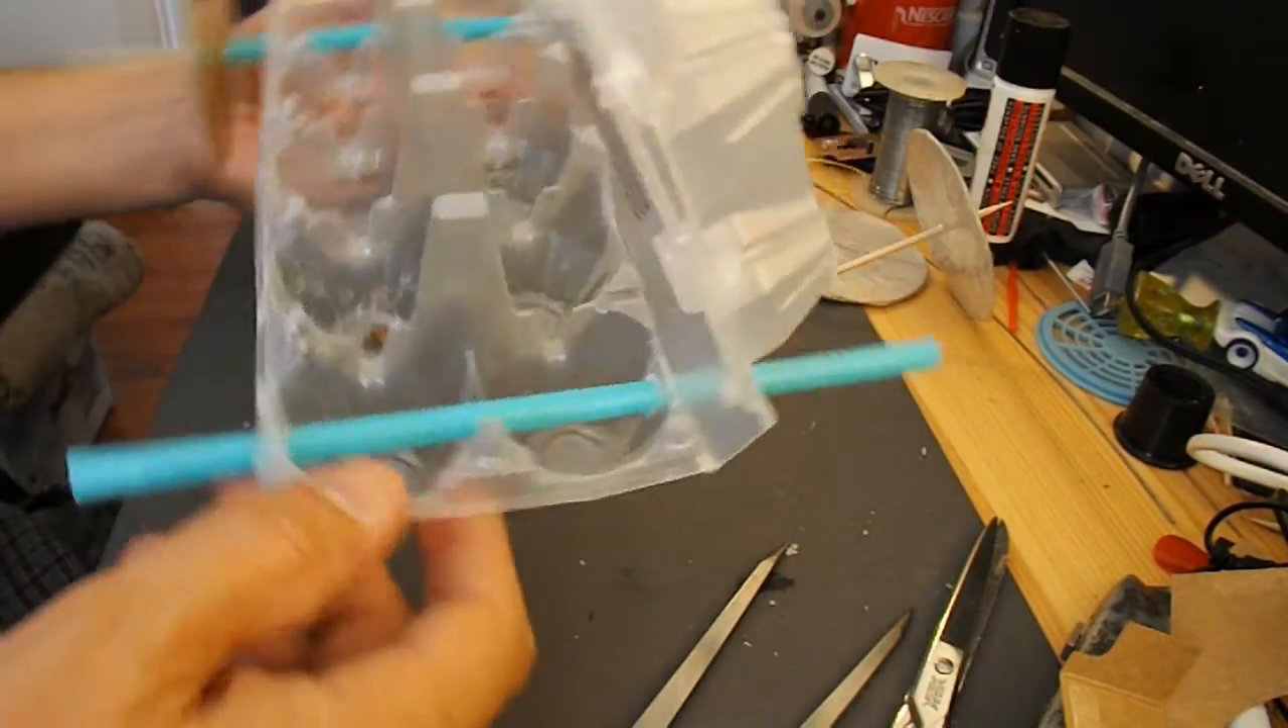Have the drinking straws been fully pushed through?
Yes.